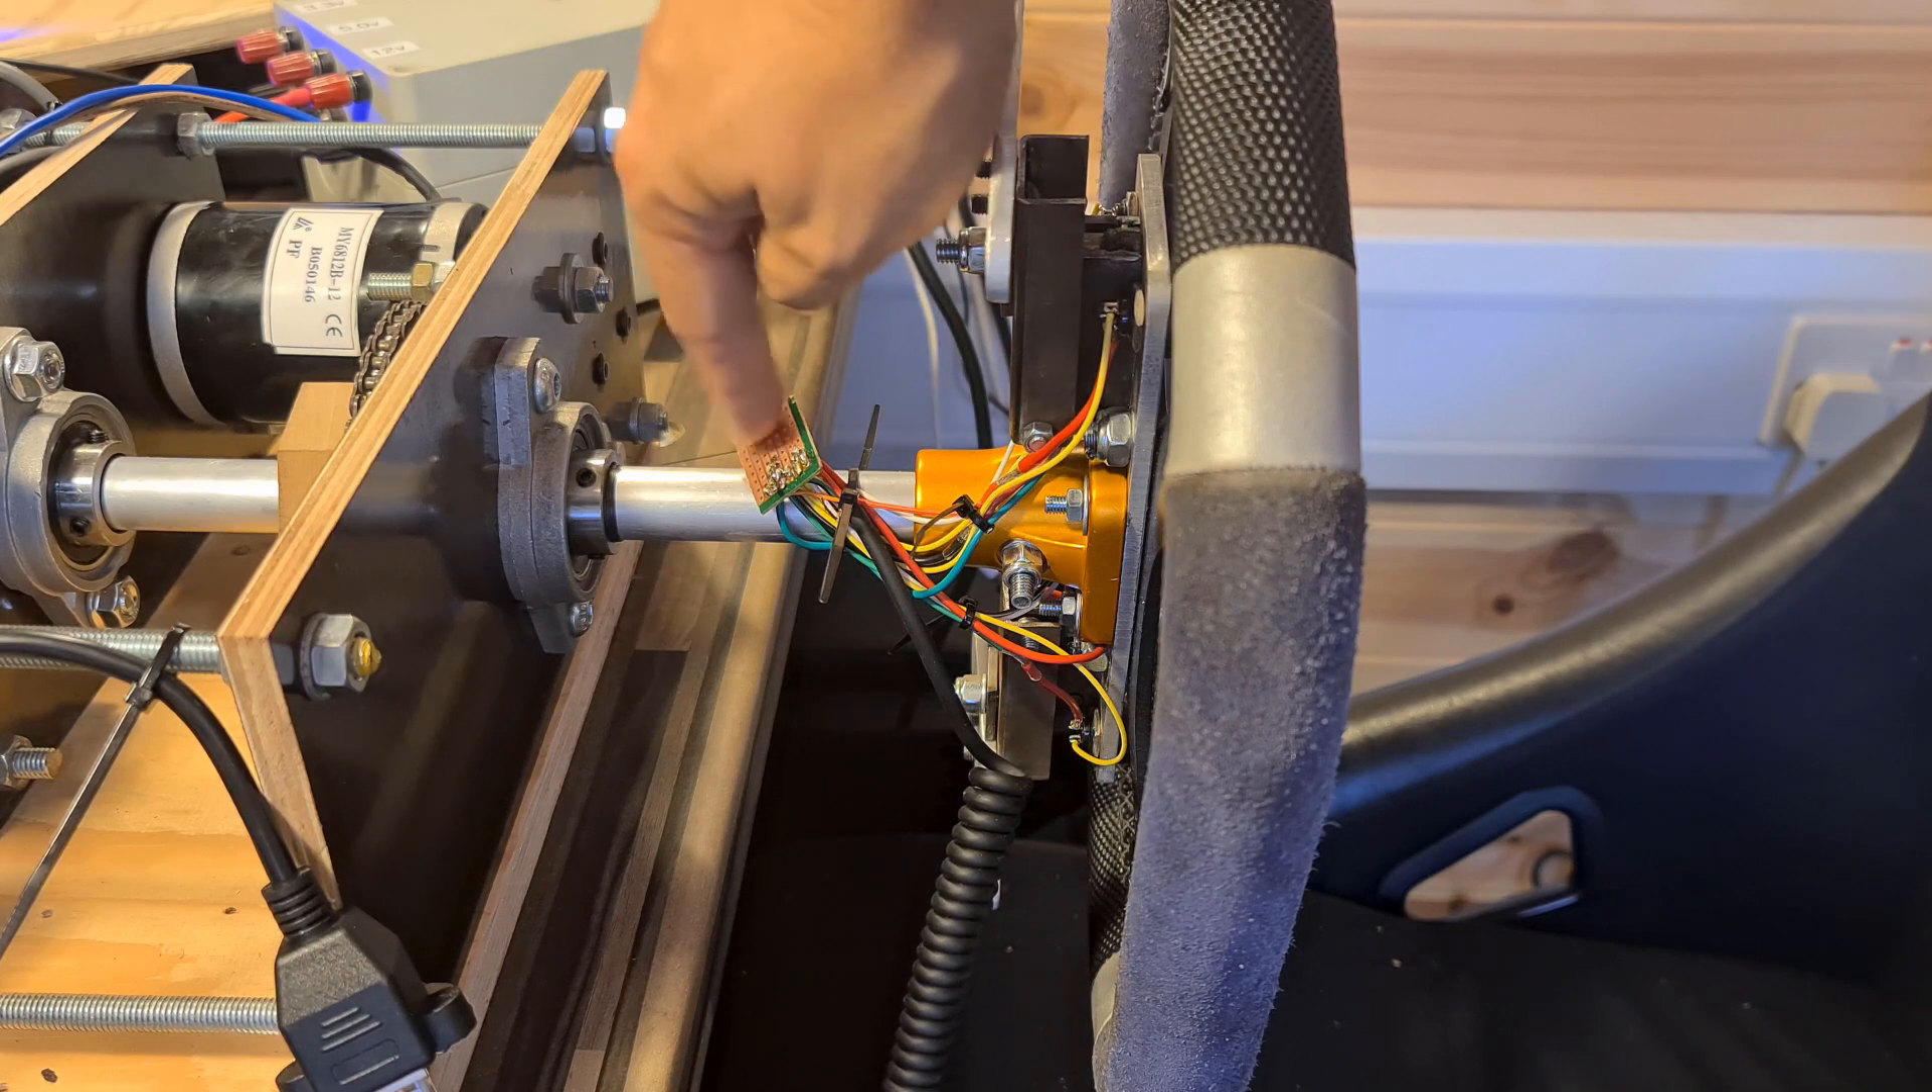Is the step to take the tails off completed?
No.